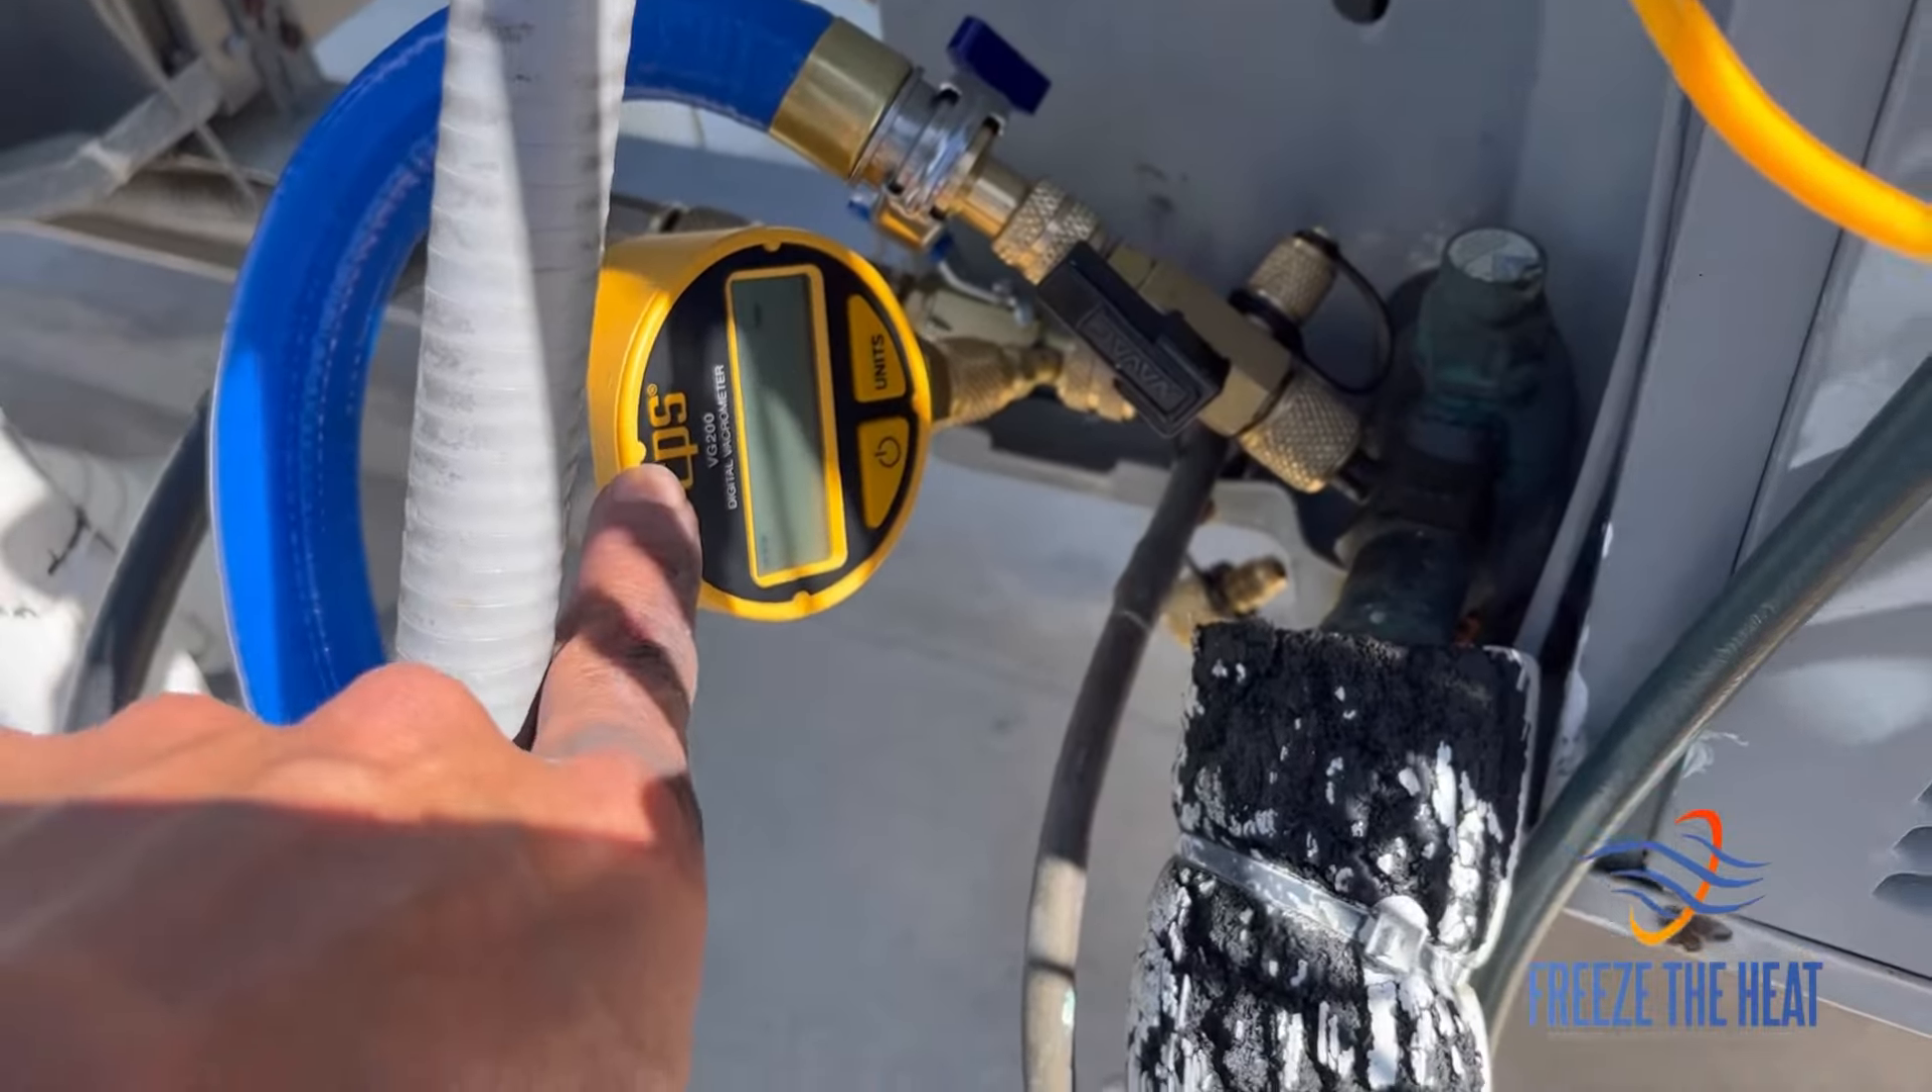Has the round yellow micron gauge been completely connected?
Yes.